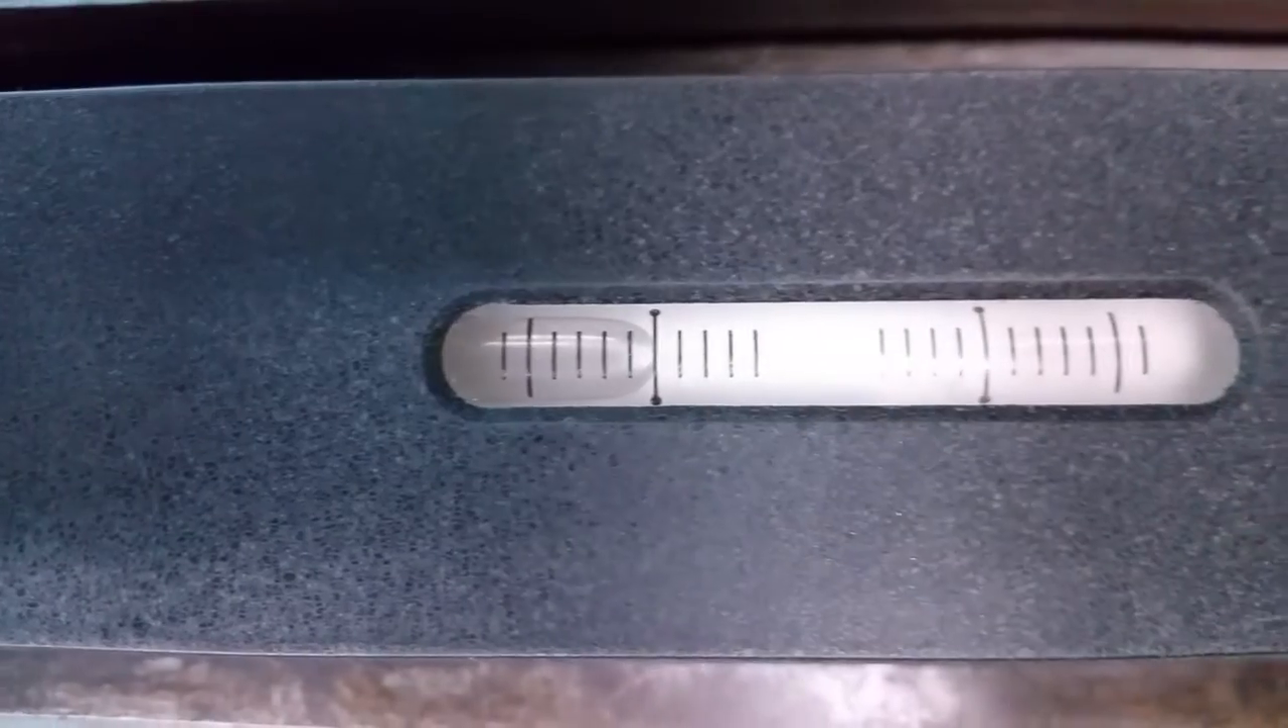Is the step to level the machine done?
No.